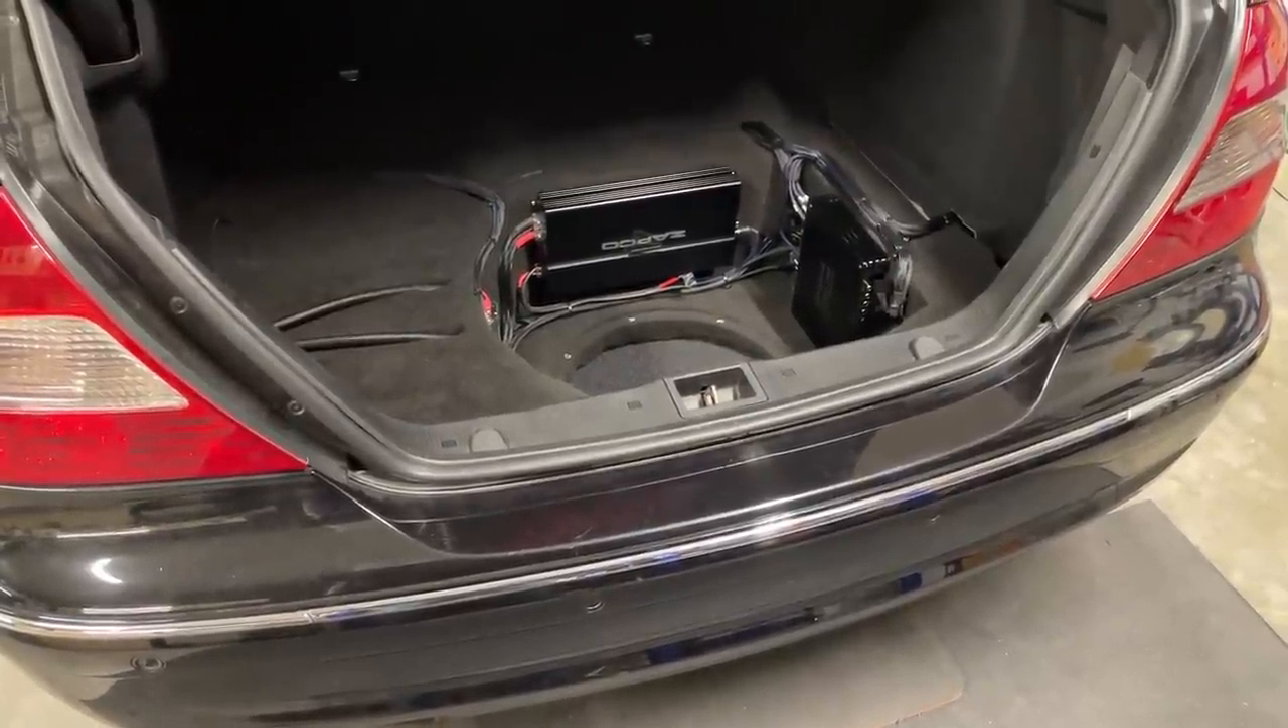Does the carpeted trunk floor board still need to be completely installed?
Yes.